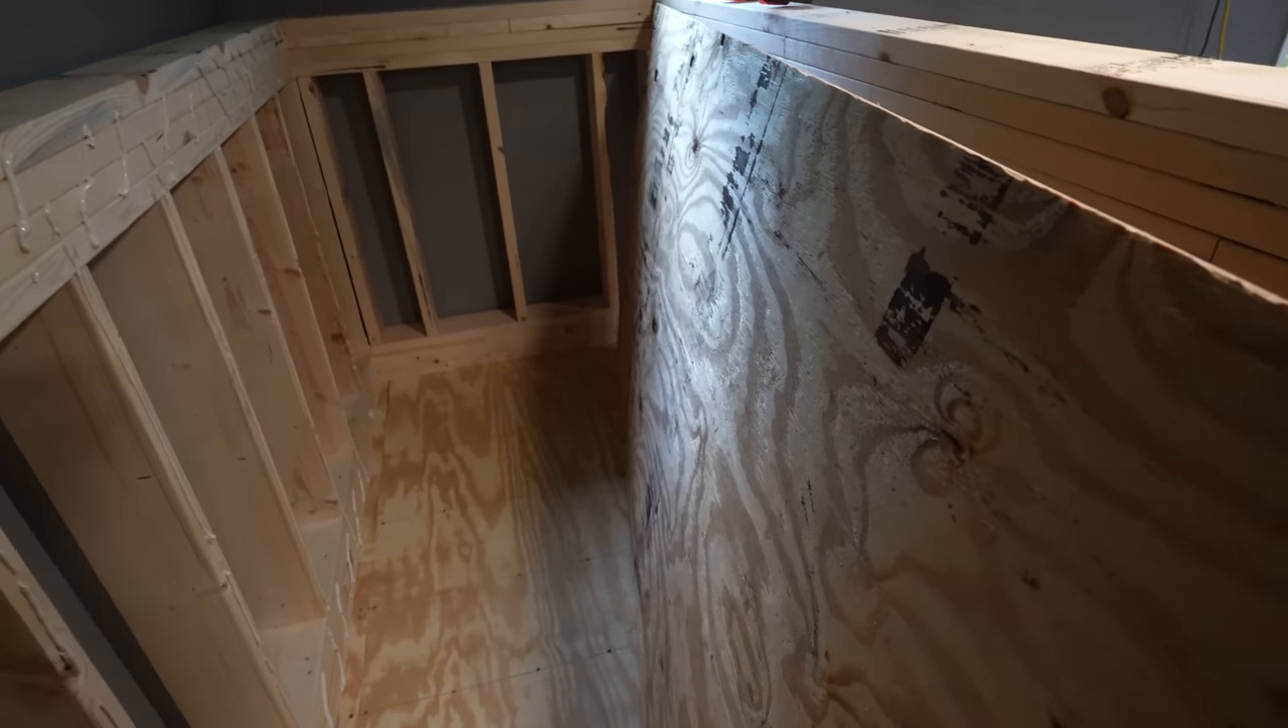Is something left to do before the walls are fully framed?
No.